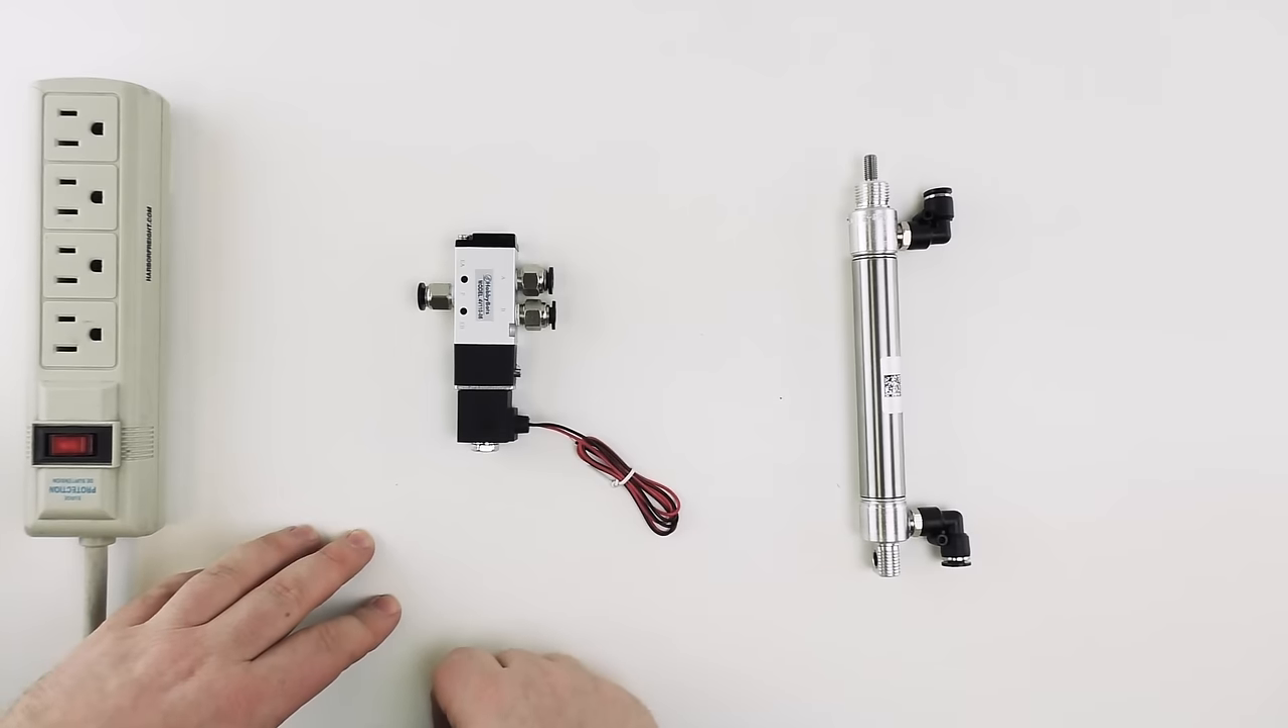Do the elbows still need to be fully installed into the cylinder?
No.